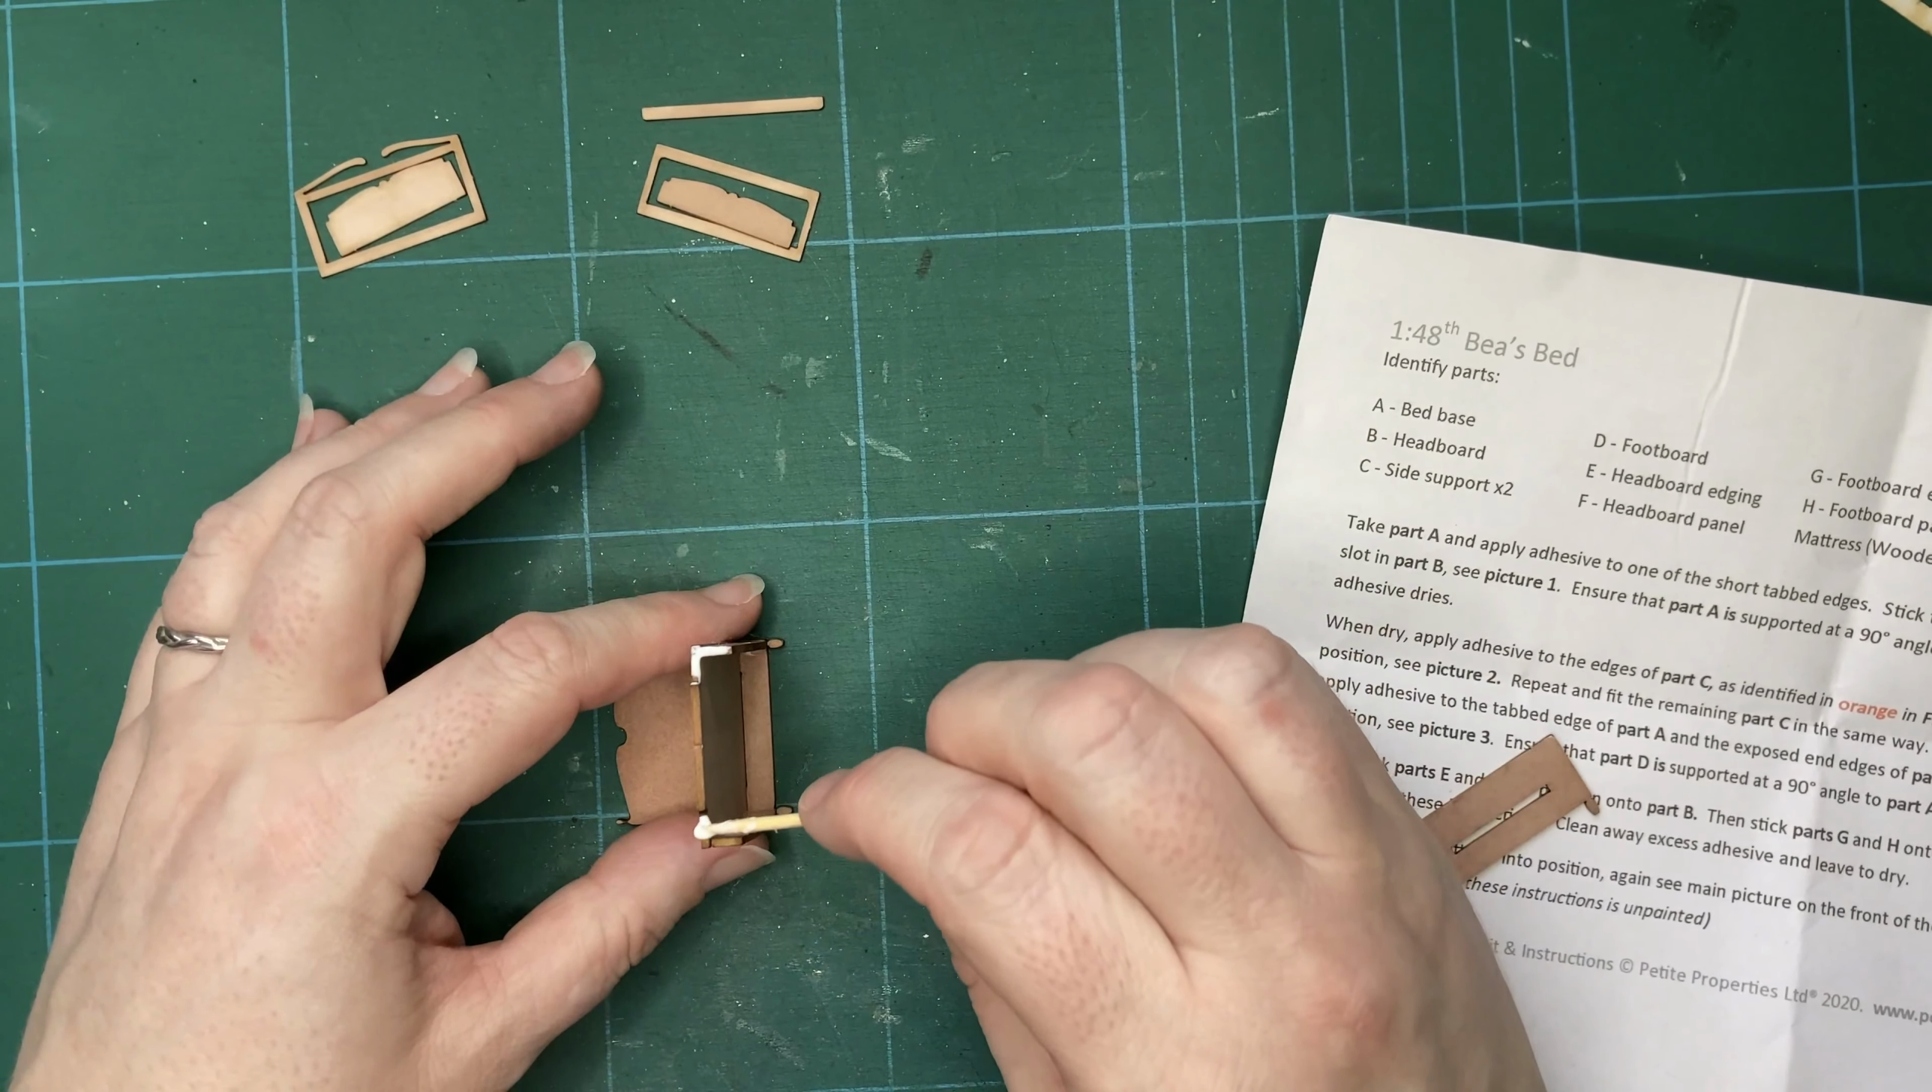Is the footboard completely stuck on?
No.